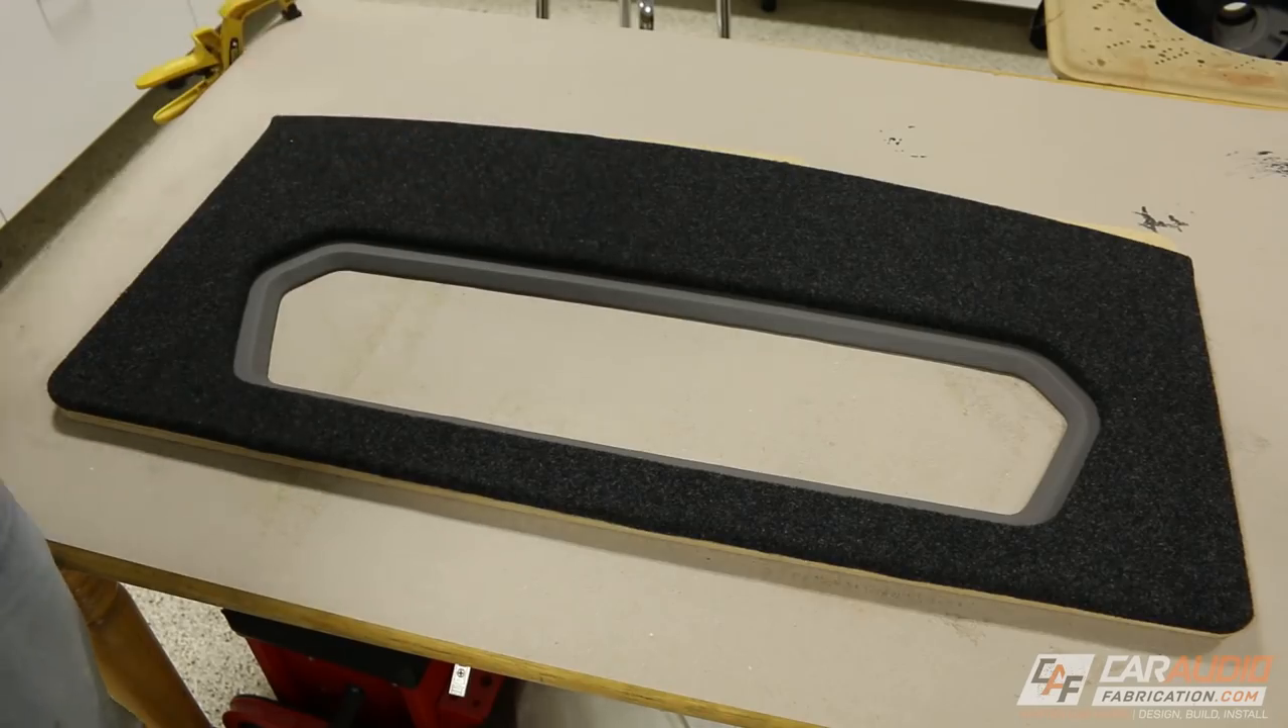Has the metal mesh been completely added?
No.